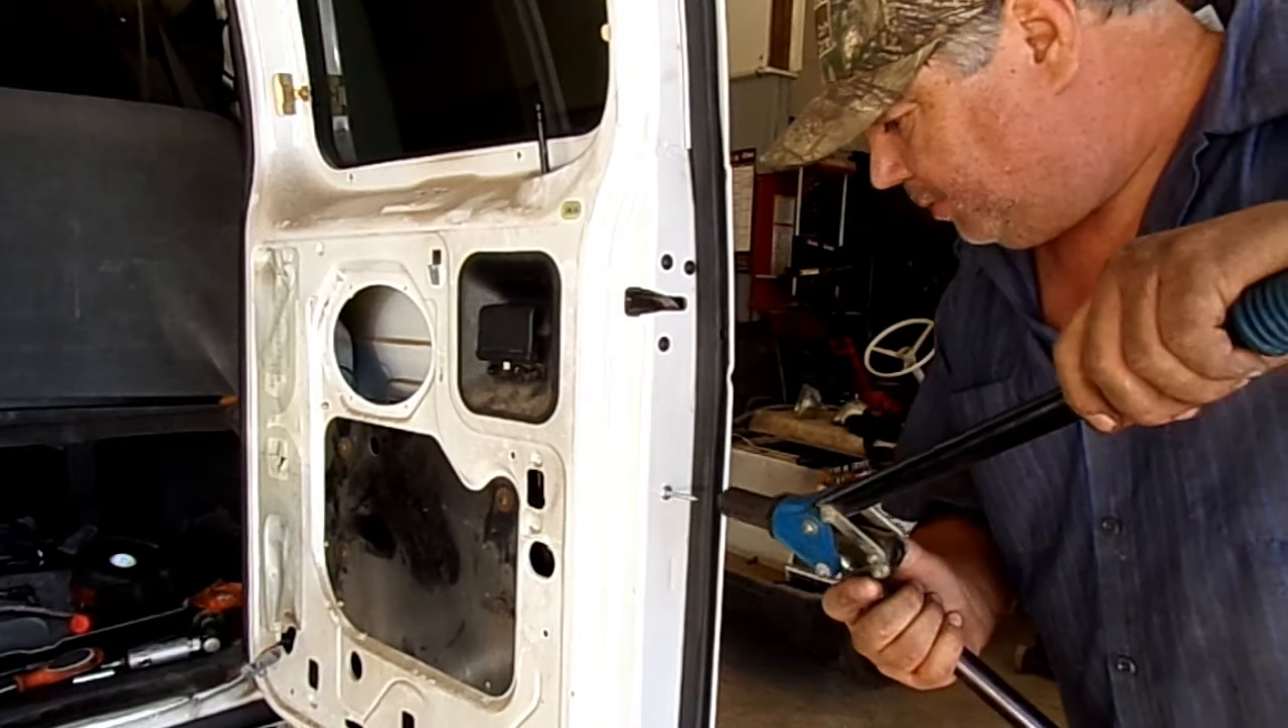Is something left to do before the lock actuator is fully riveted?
Yes.